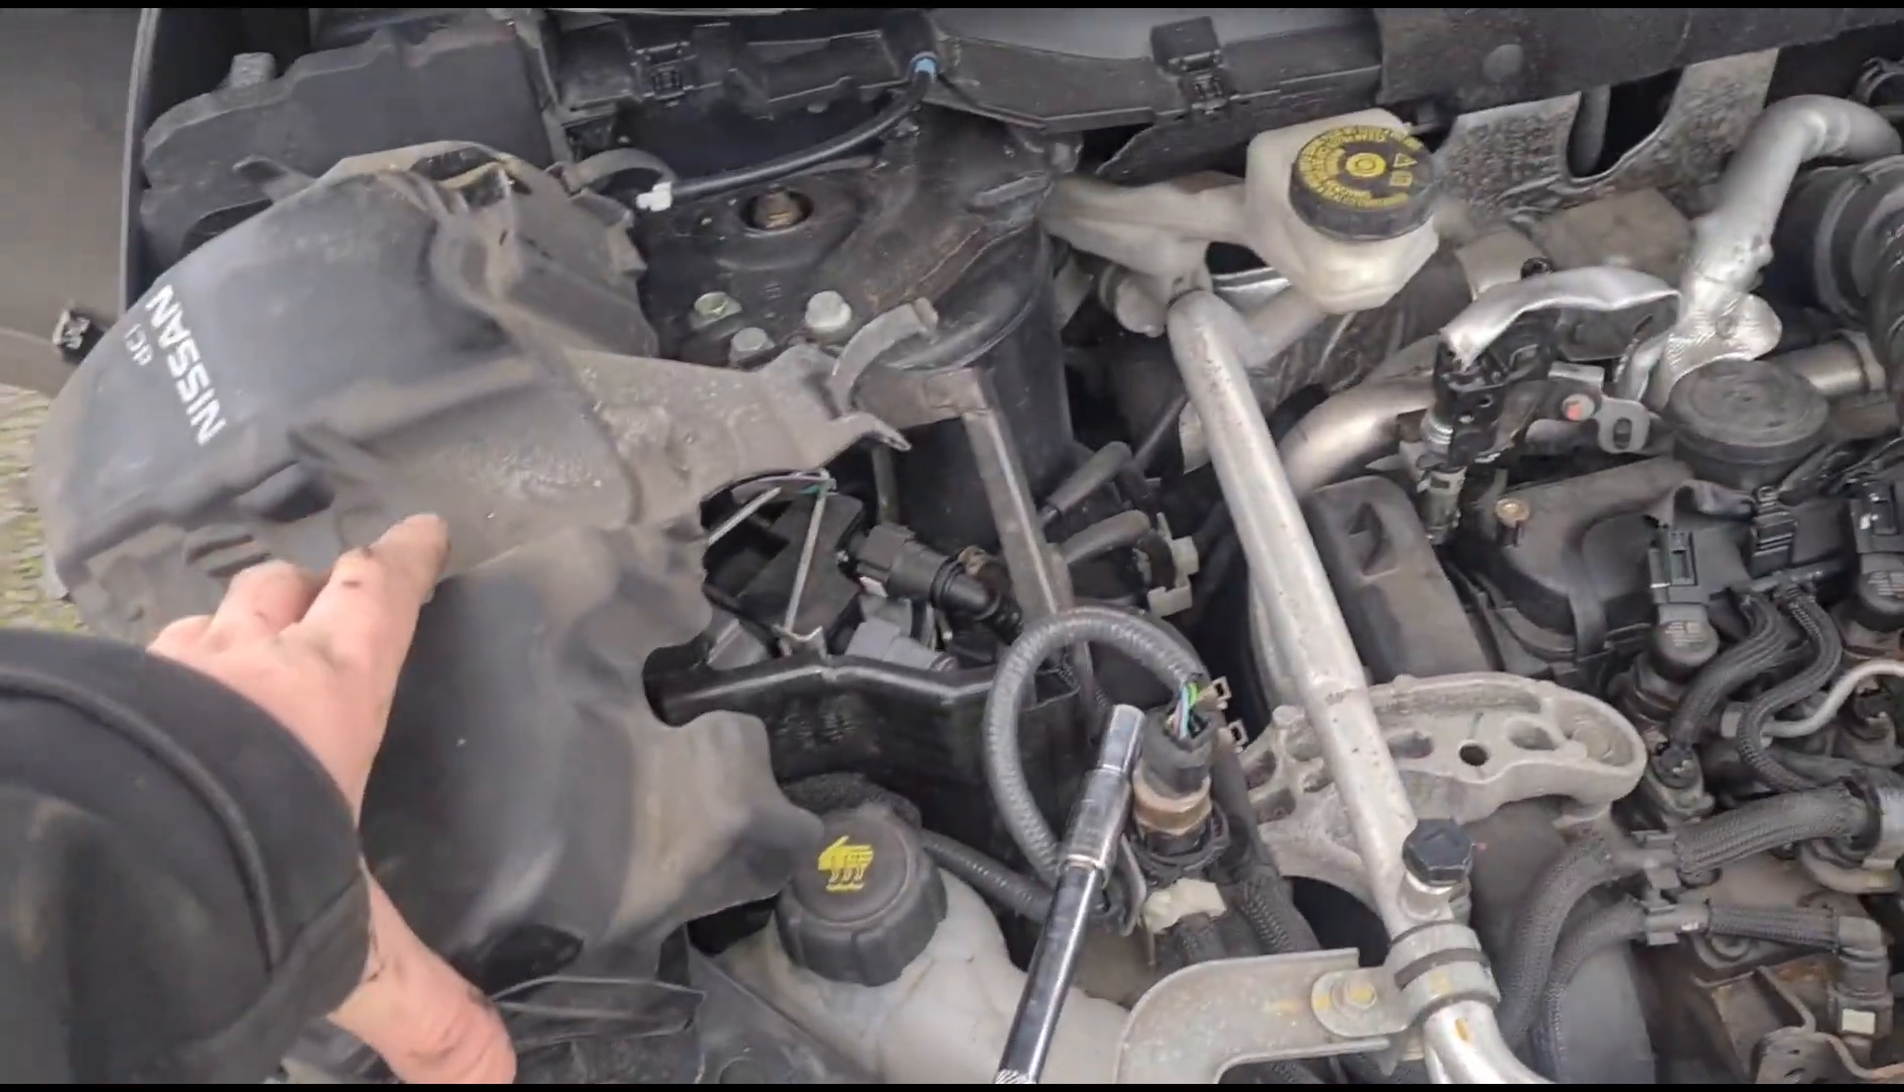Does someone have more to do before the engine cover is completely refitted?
Yes.